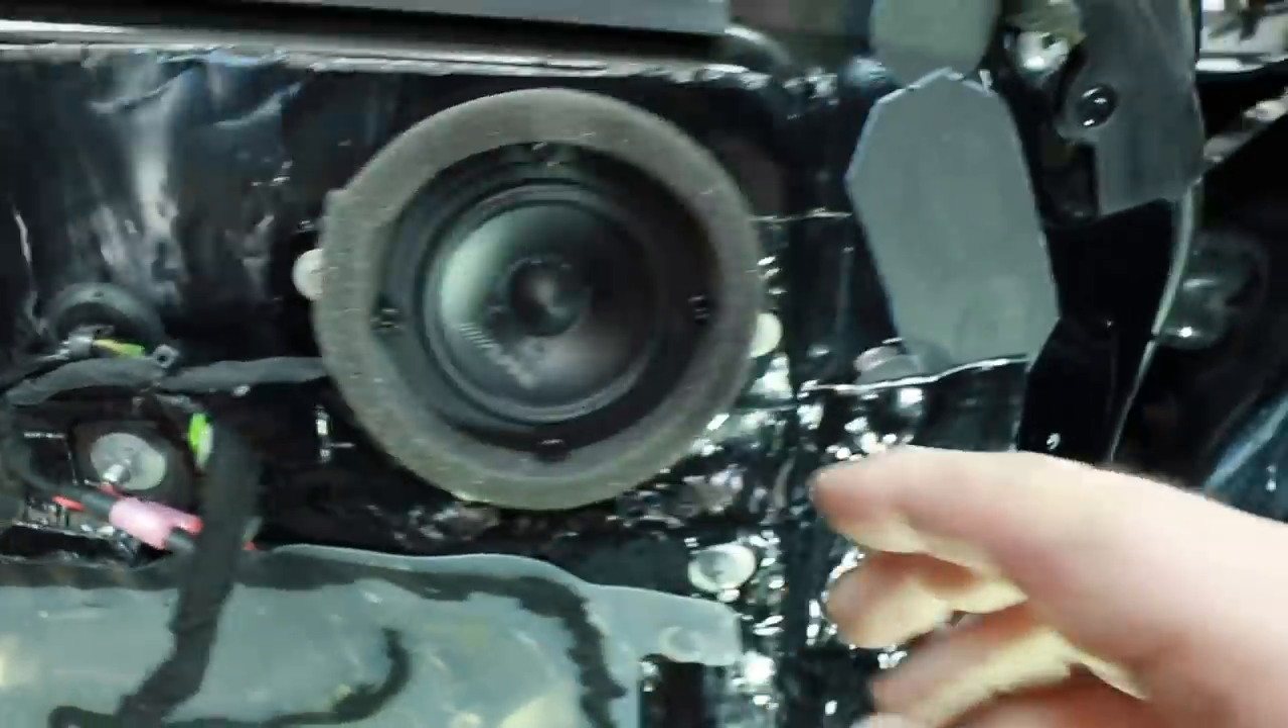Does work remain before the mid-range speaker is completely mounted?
No.